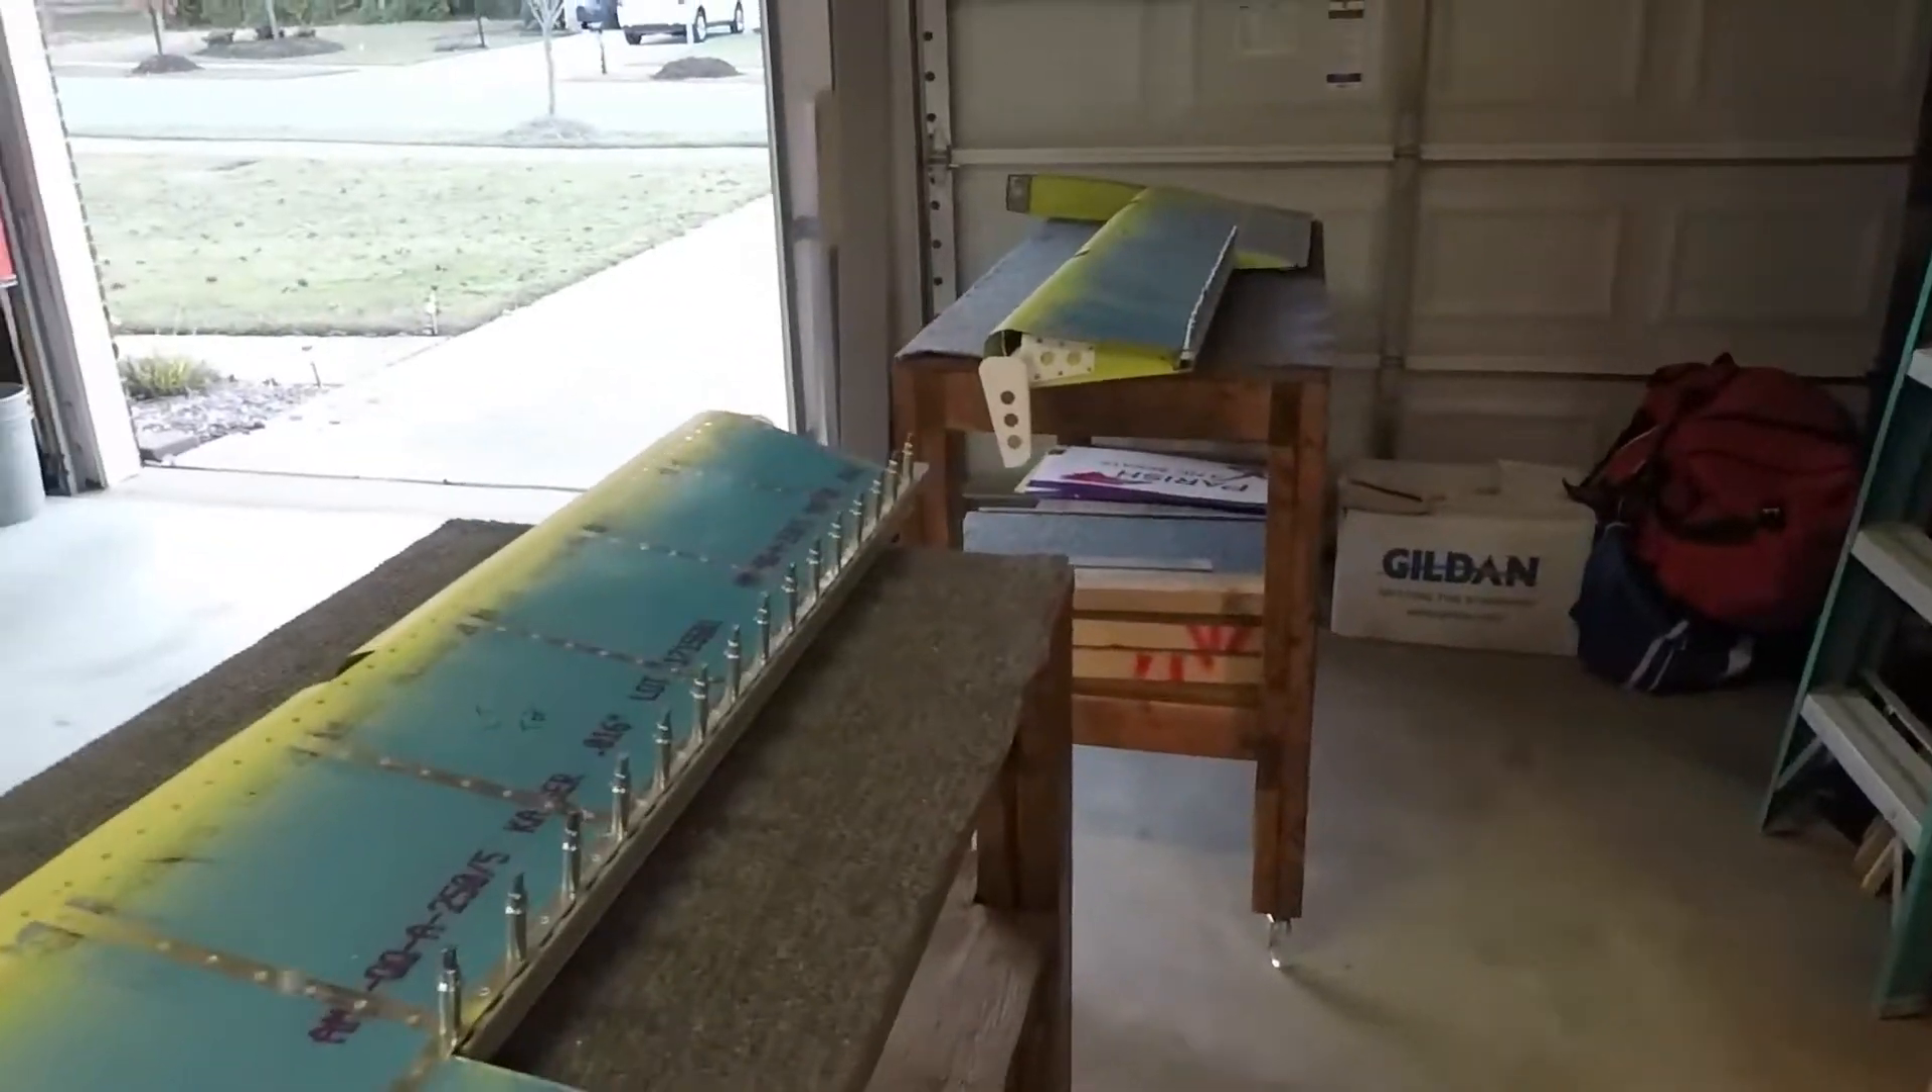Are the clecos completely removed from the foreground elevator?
No.